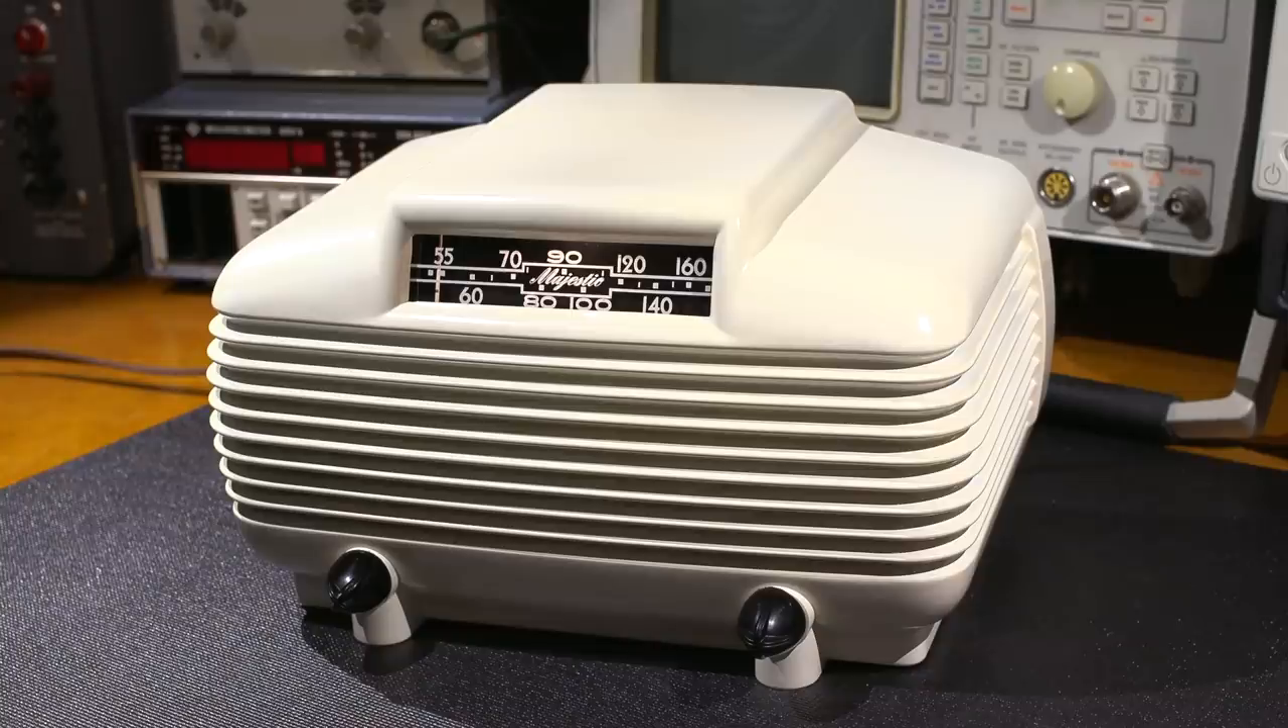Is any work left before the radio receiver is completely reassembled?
No.